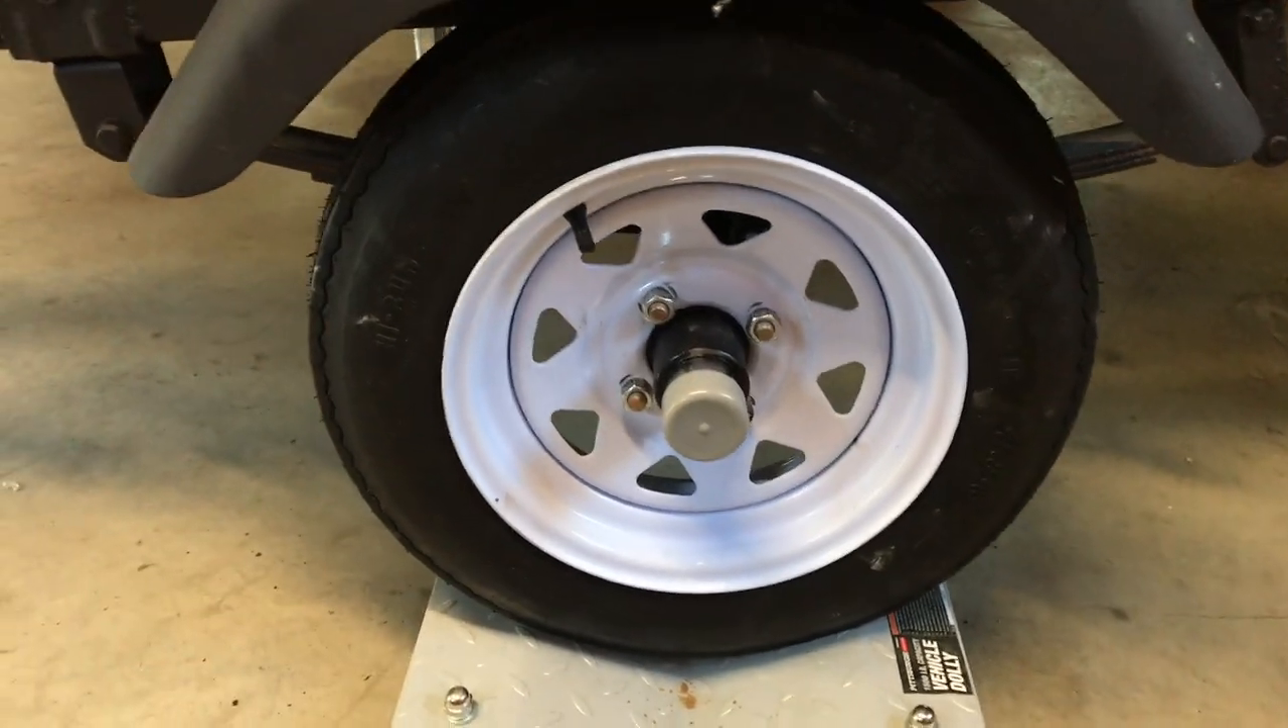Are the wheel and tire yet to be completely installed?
No.